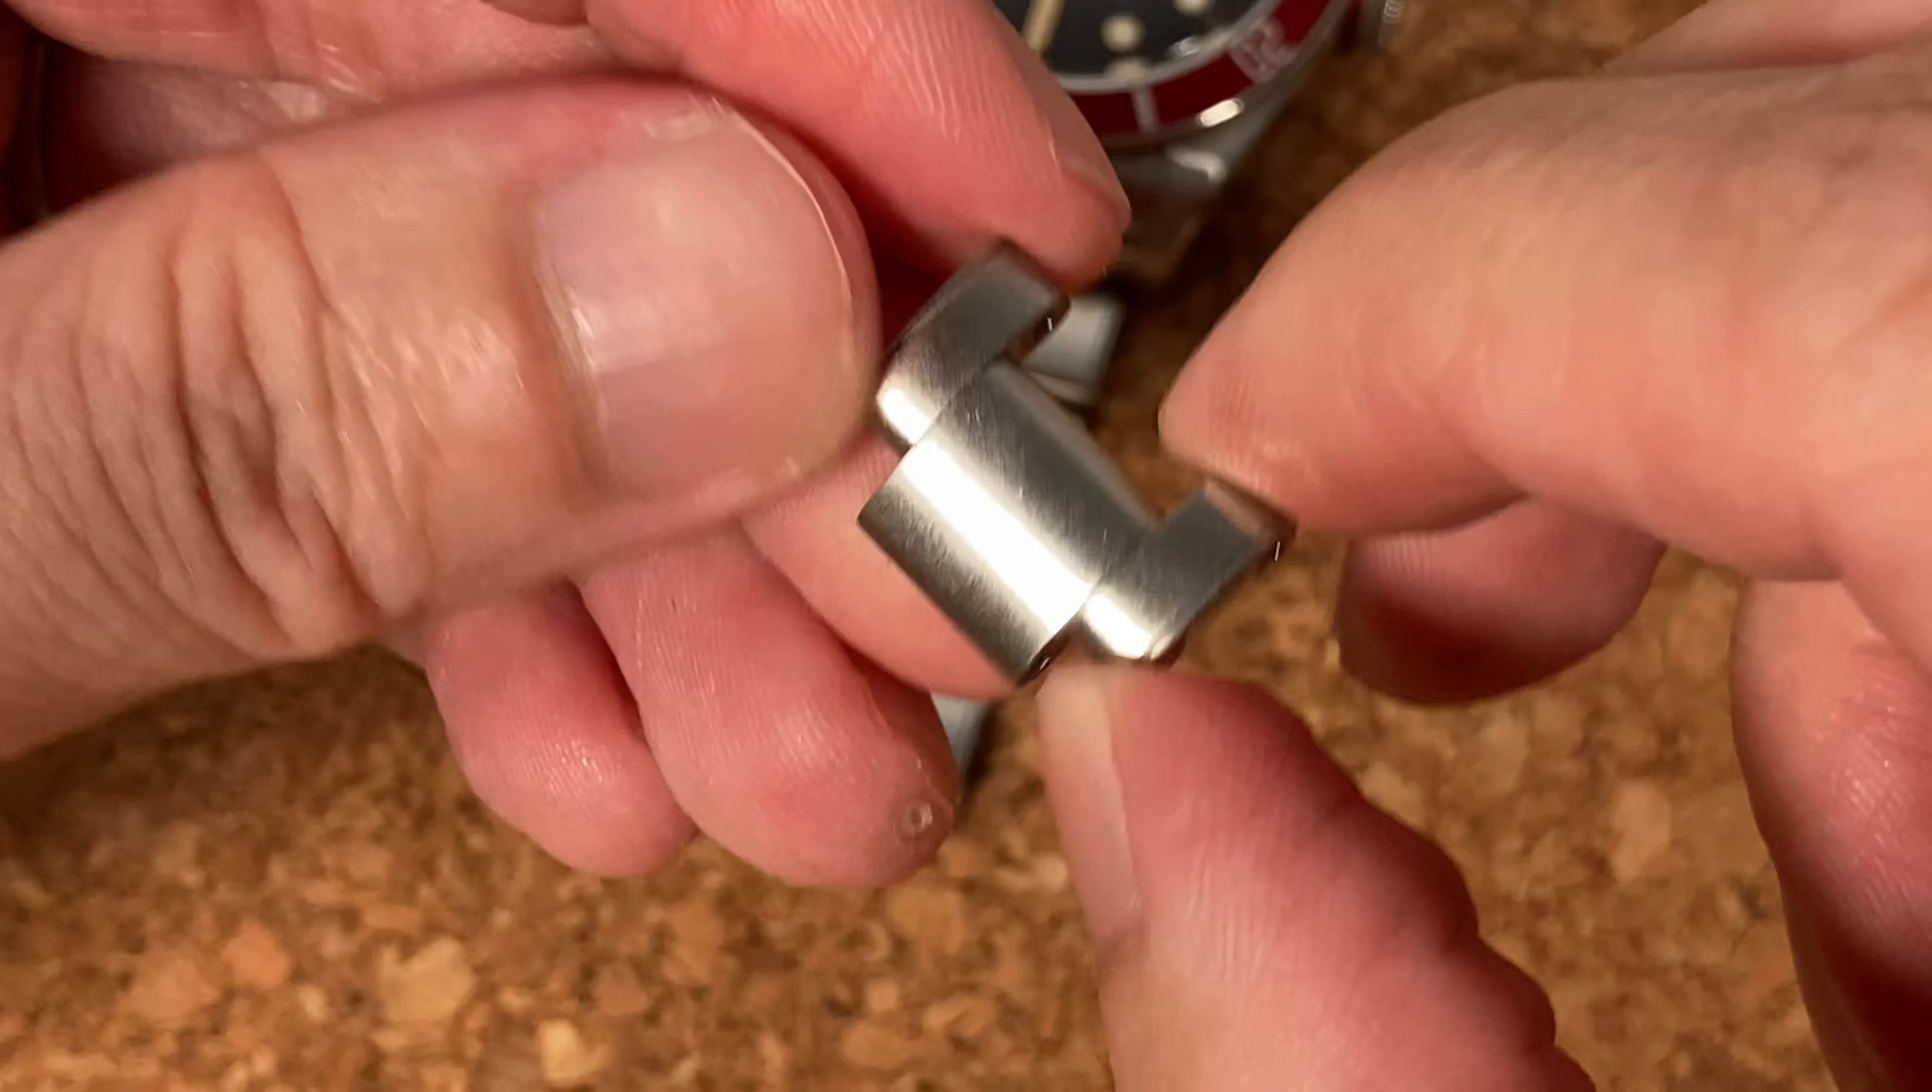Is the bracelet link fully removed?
Yes.